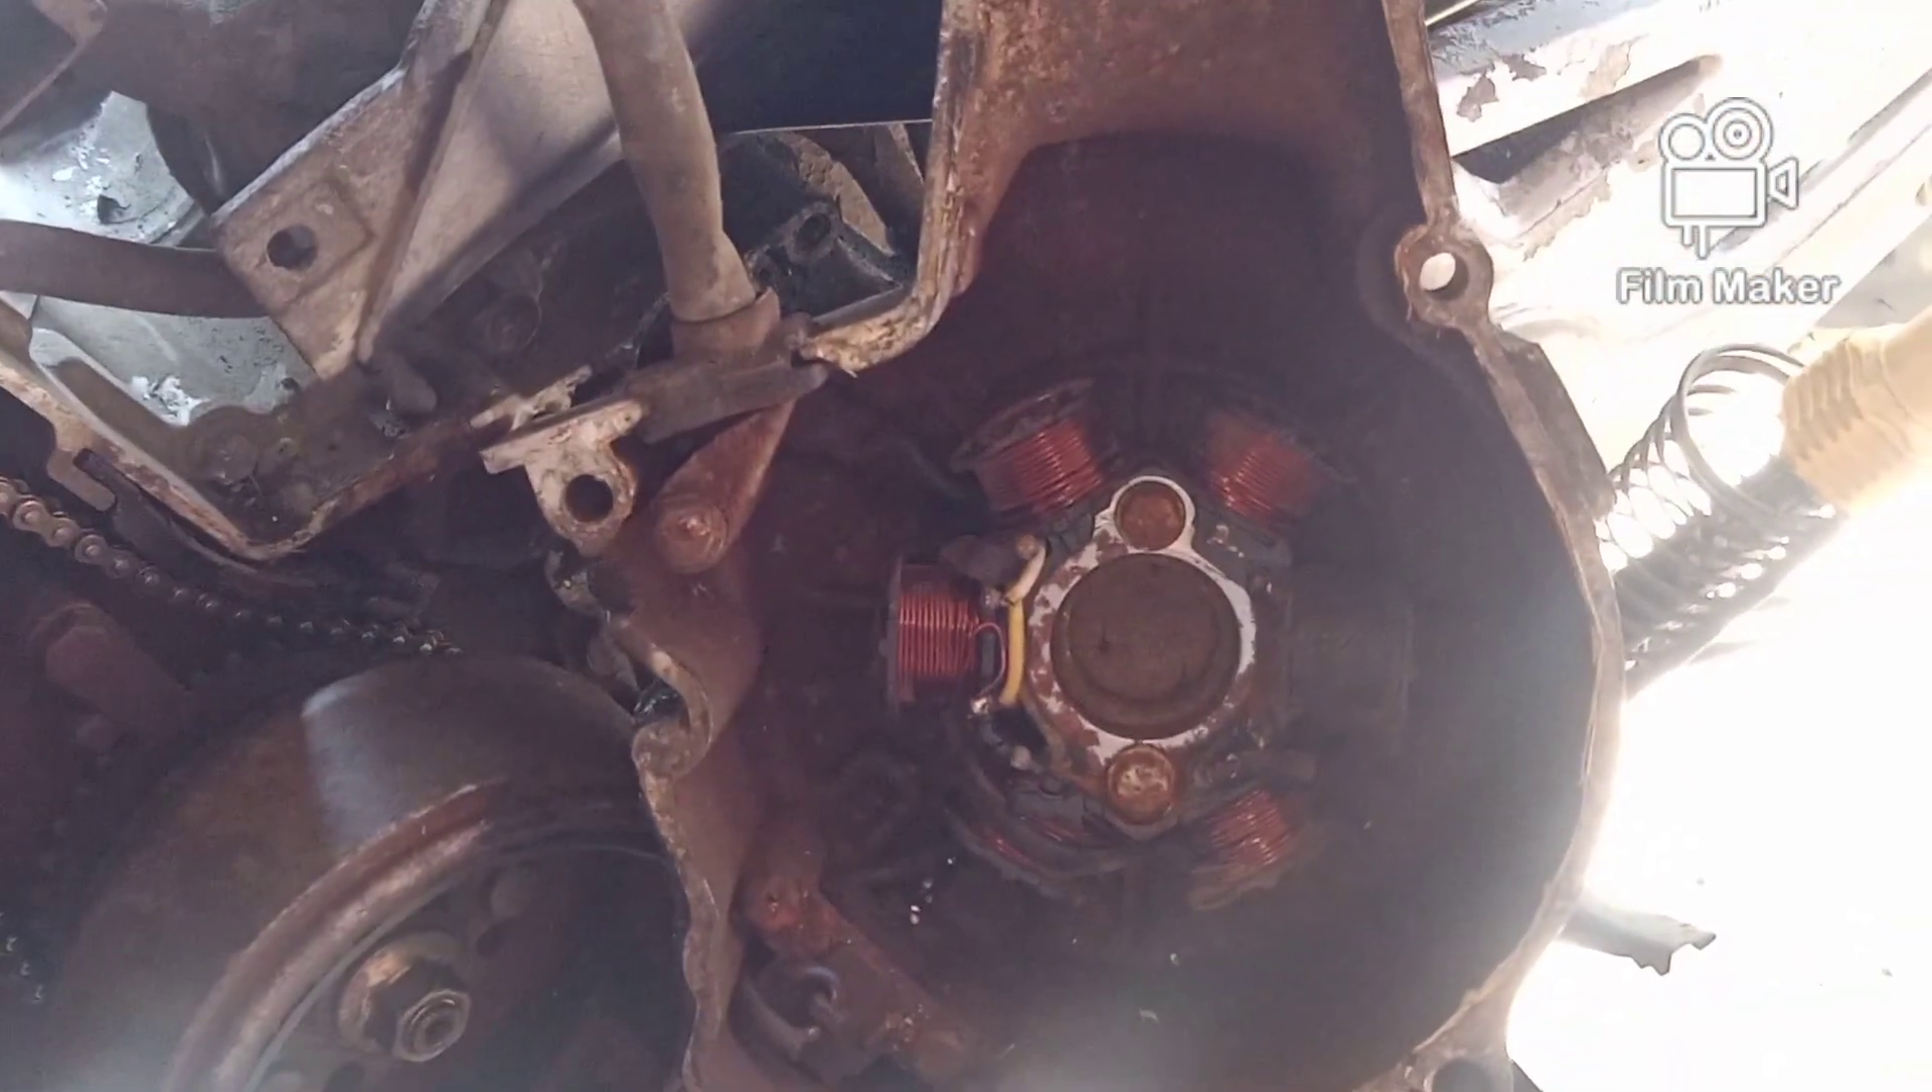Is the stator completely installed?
Yes.